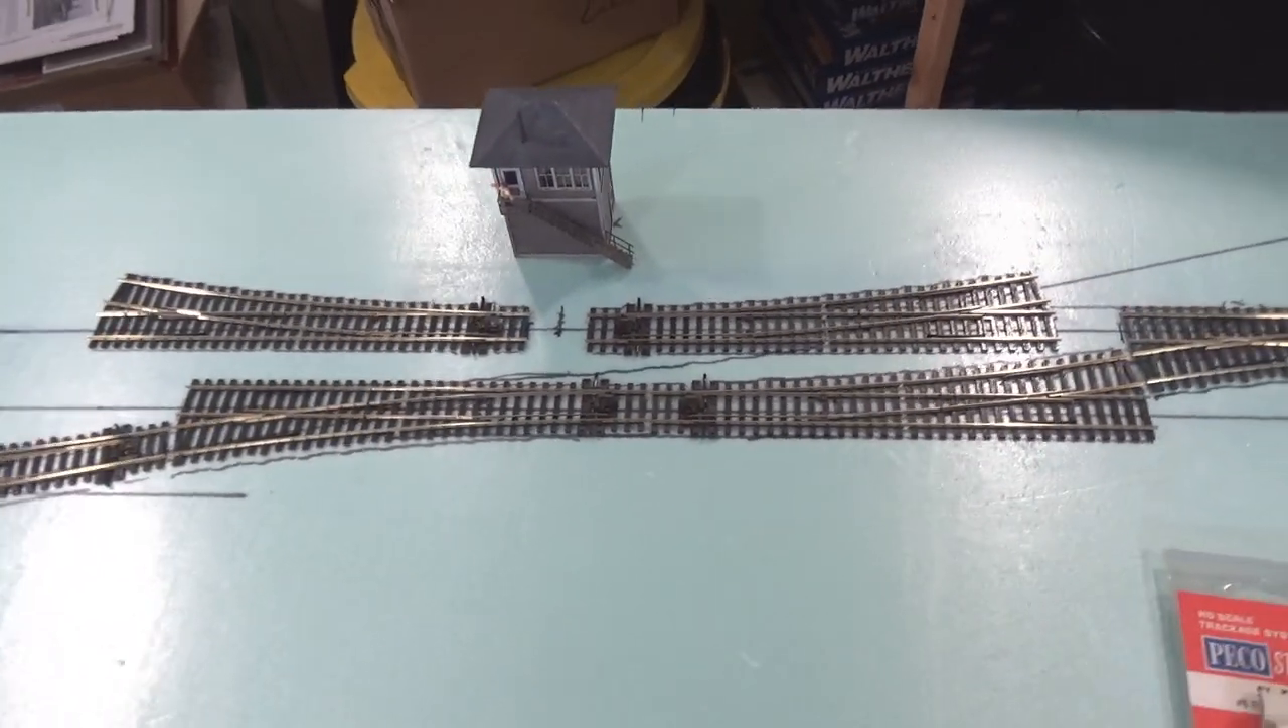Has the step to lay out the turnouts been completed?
Yes.